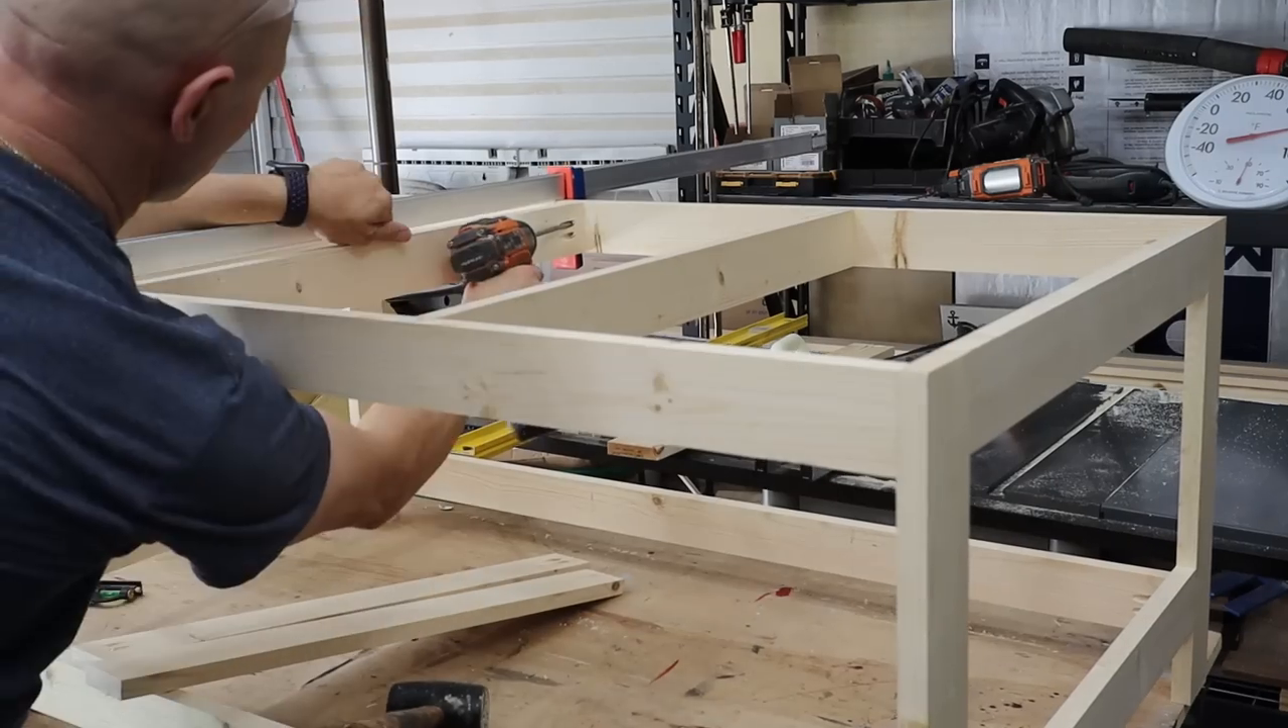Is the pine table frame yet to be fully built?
Yes.